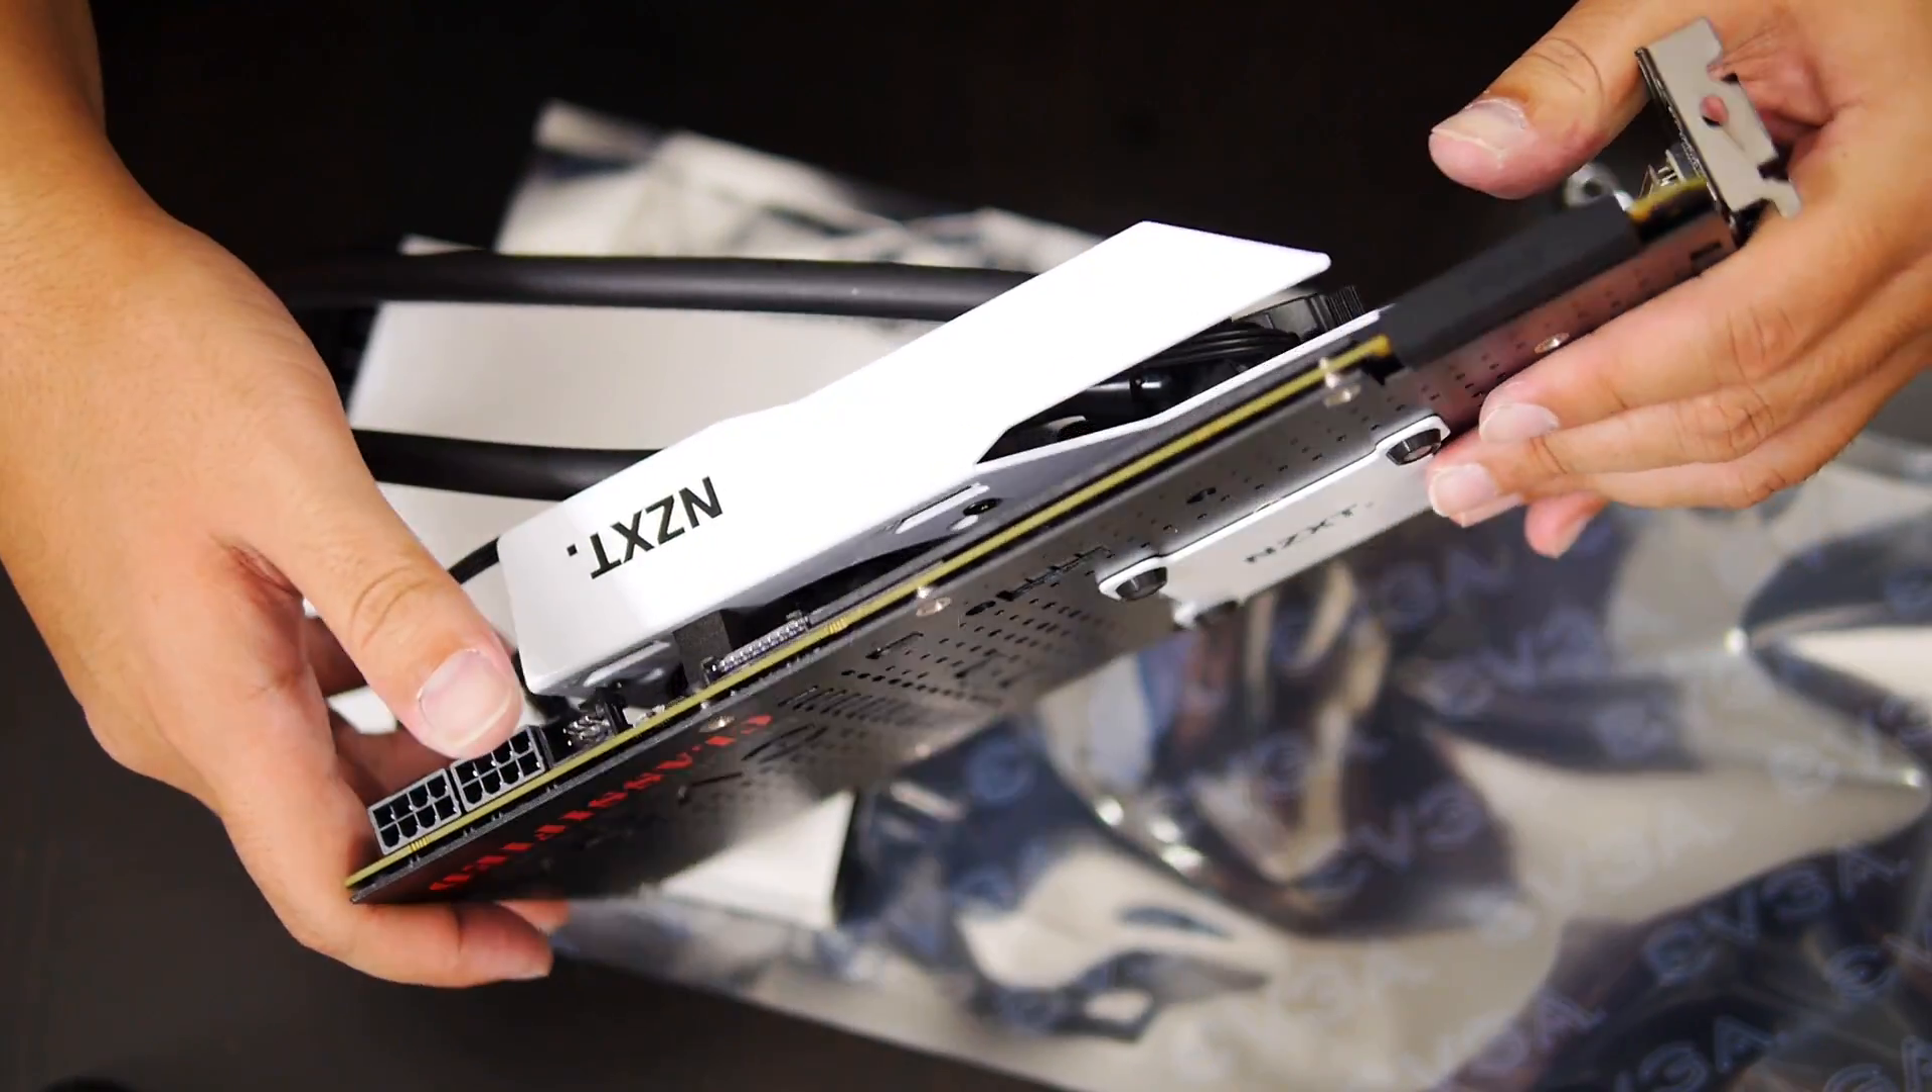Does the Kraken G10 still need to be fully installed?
No.